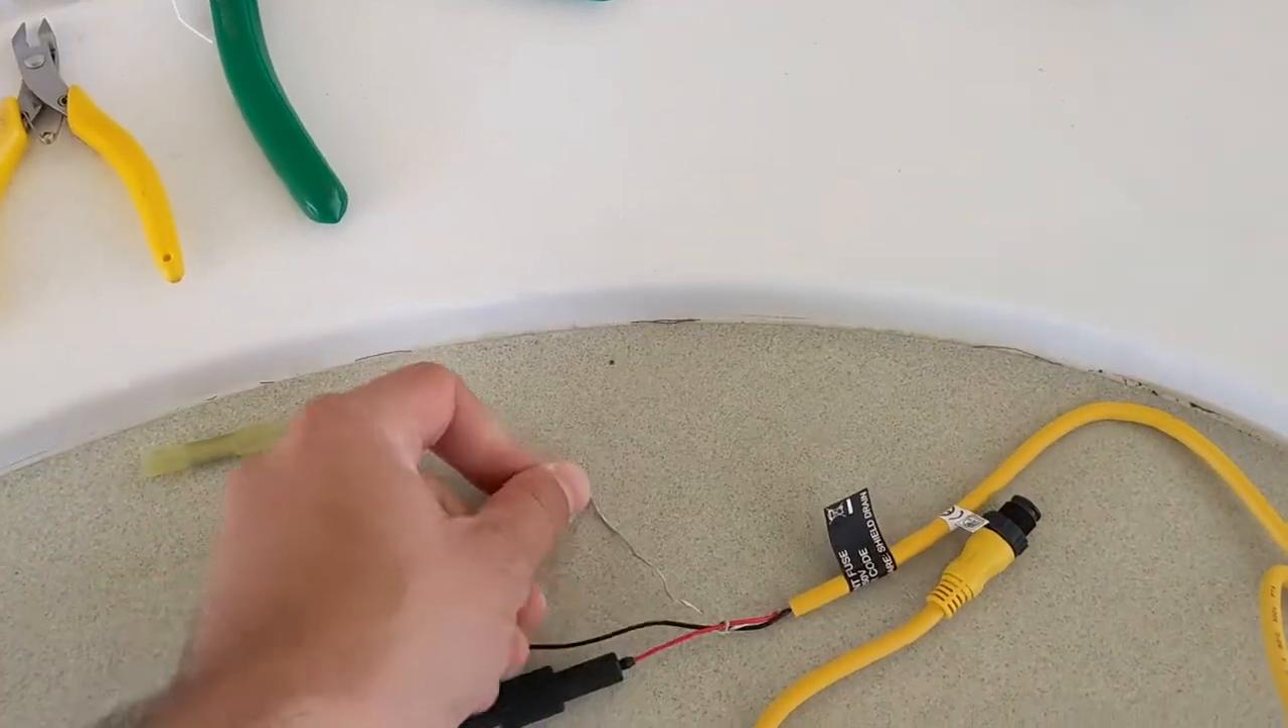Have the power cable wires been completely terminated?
No.